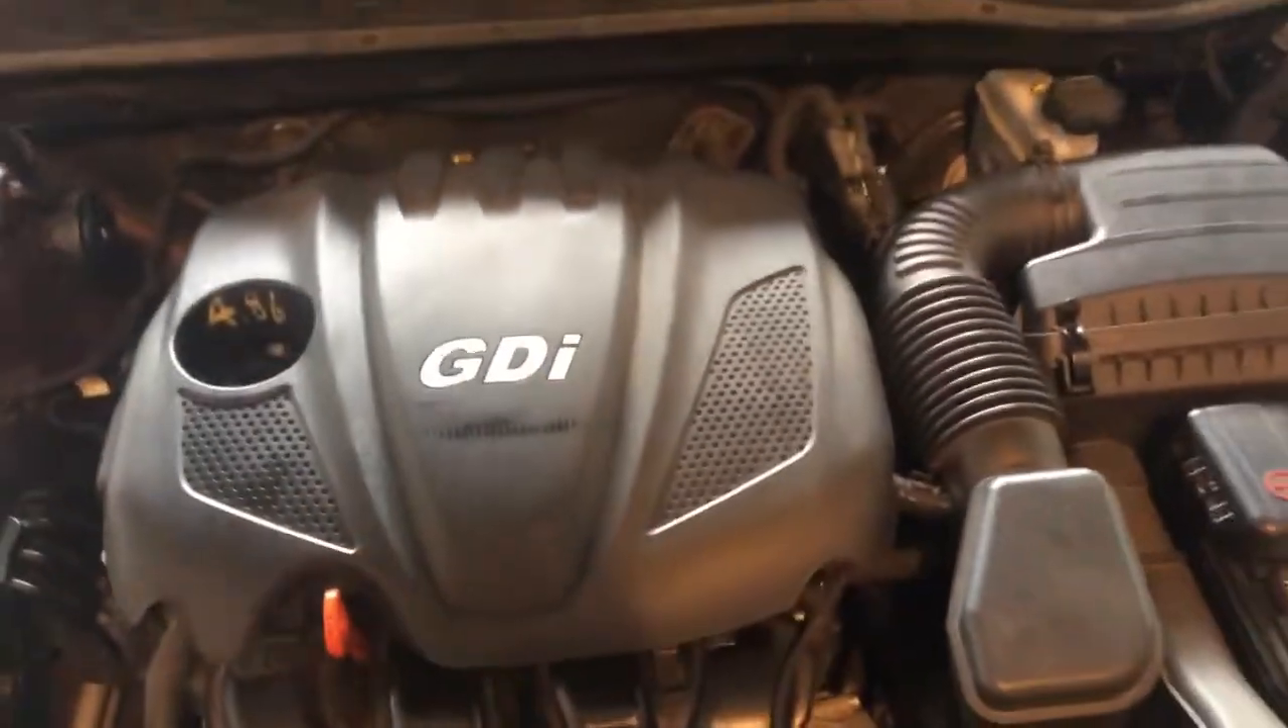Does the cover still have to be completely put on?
No.